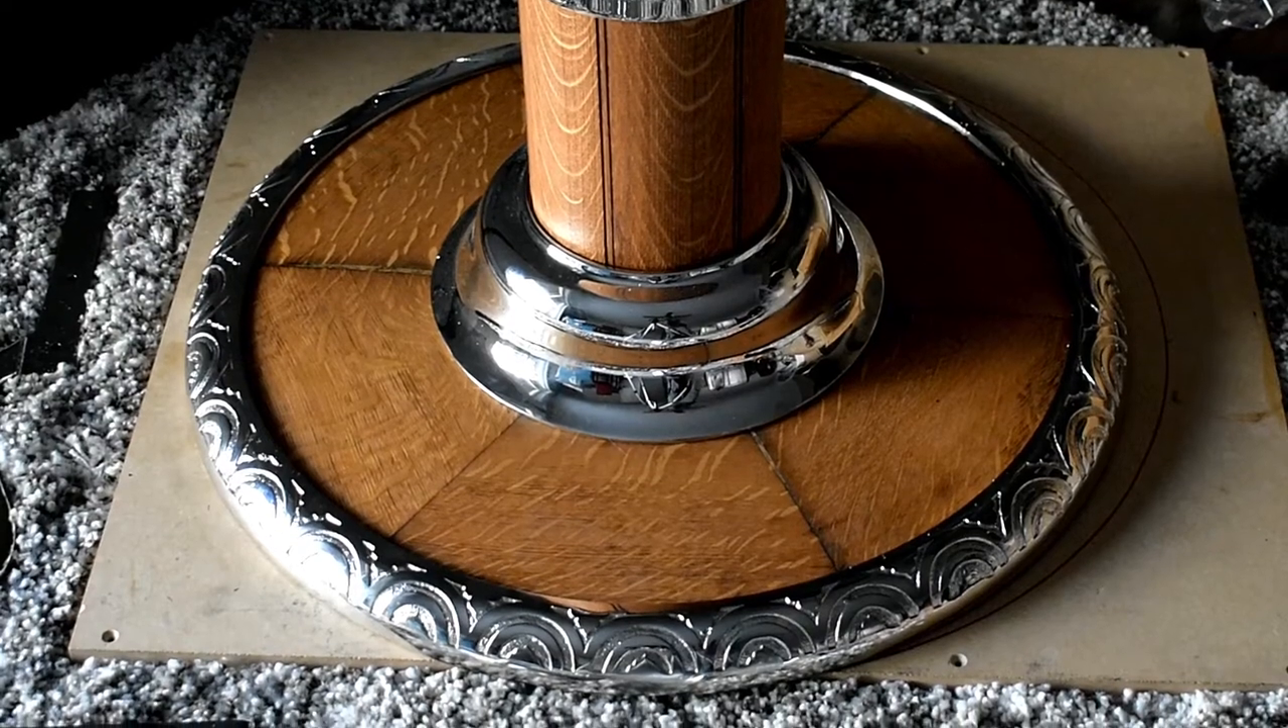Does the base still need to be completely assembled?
No.